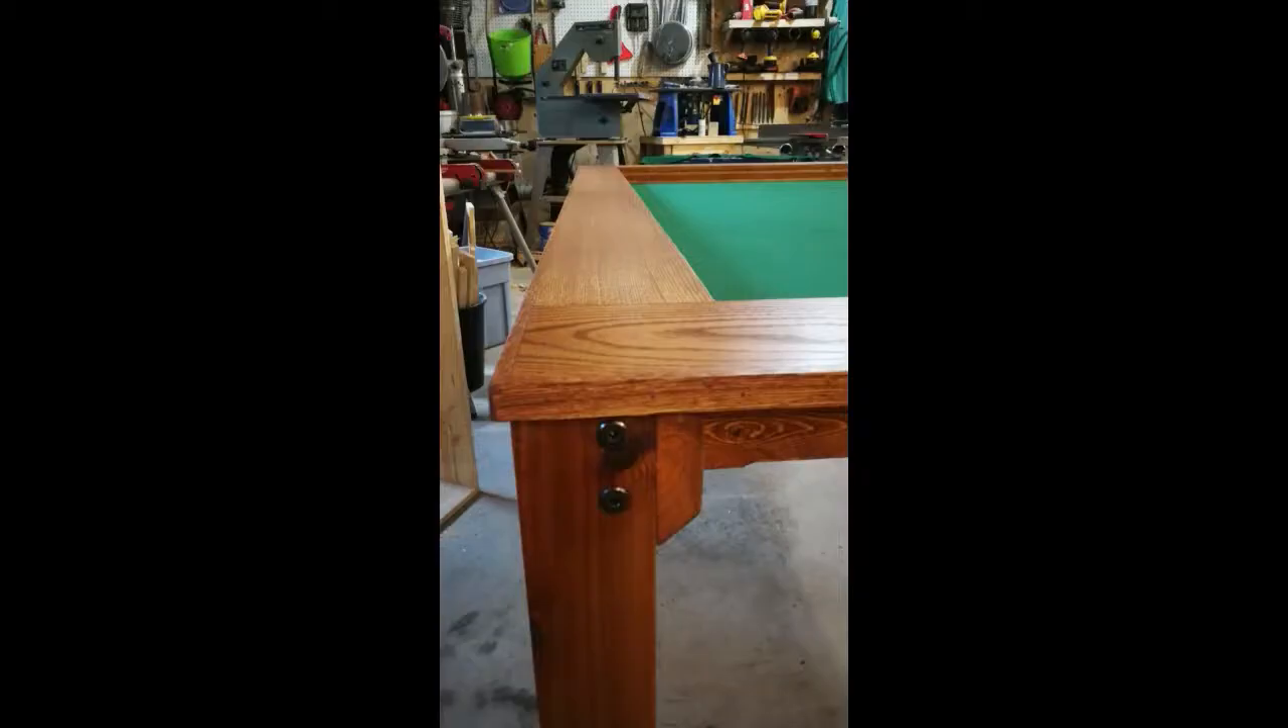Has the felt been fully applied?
Yes.